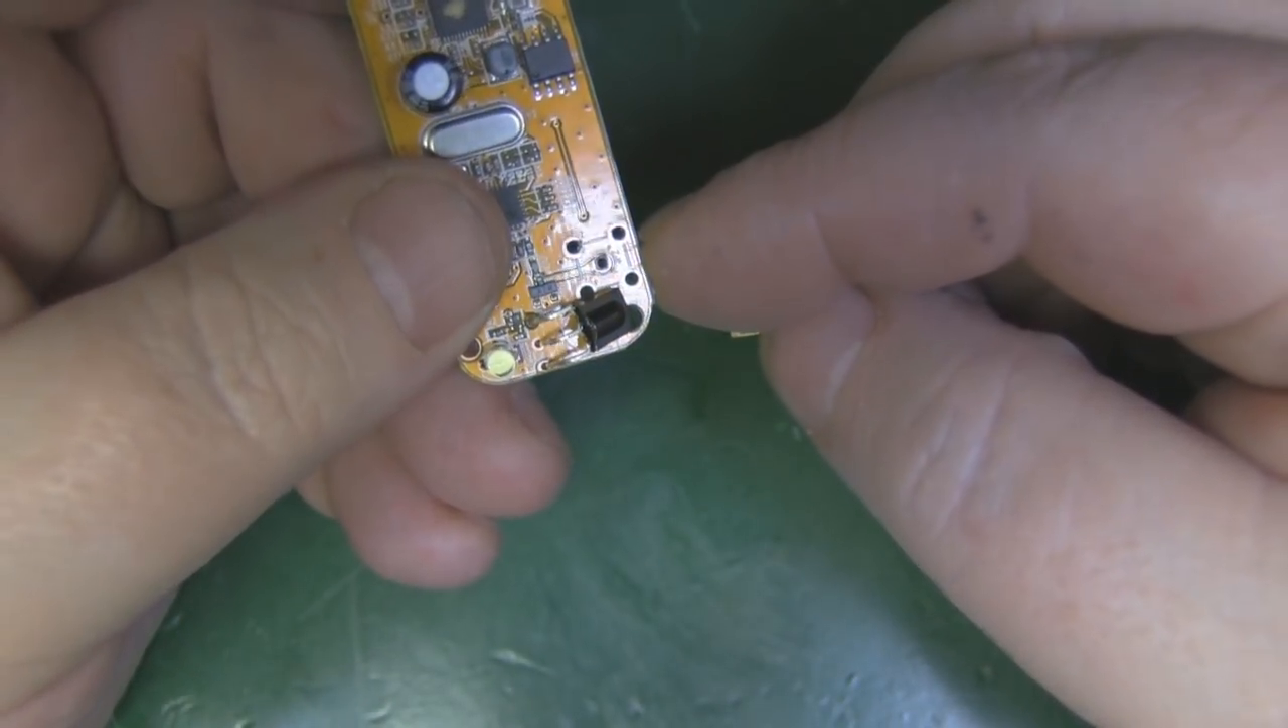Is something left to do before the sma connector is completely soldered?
Yes.